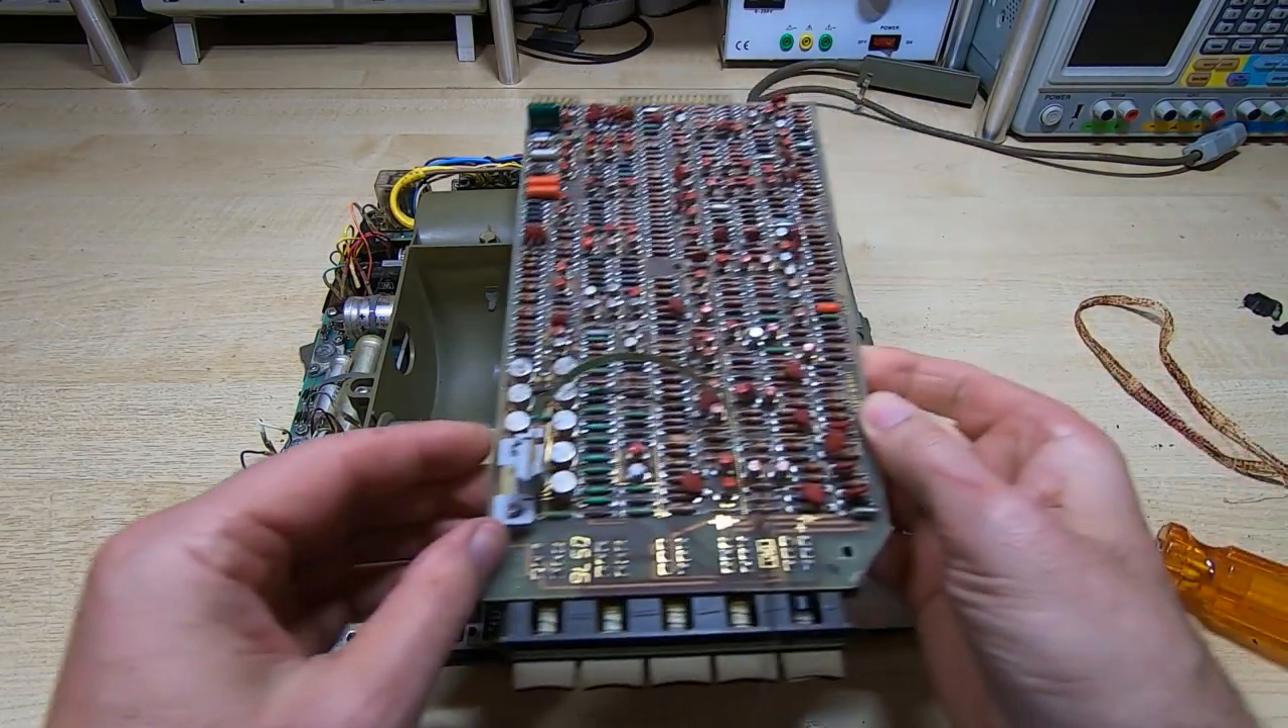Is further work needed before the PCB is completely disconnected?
No.